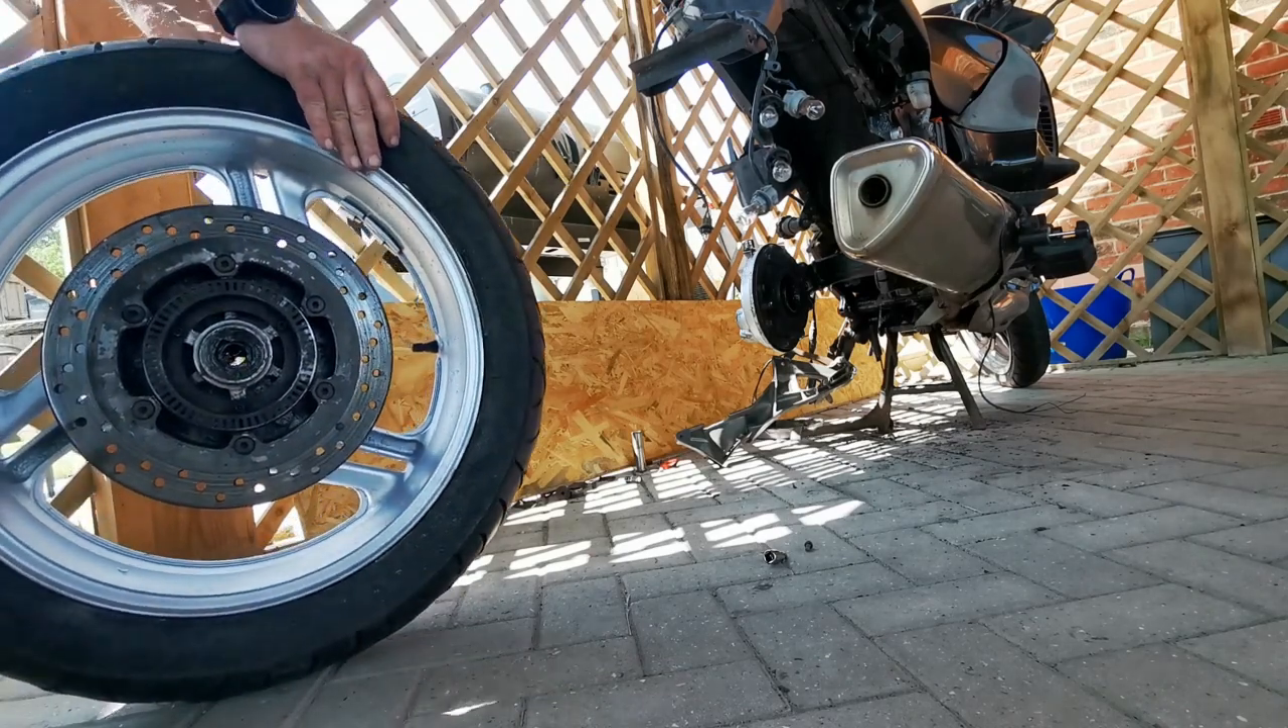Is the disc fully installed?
Yes.